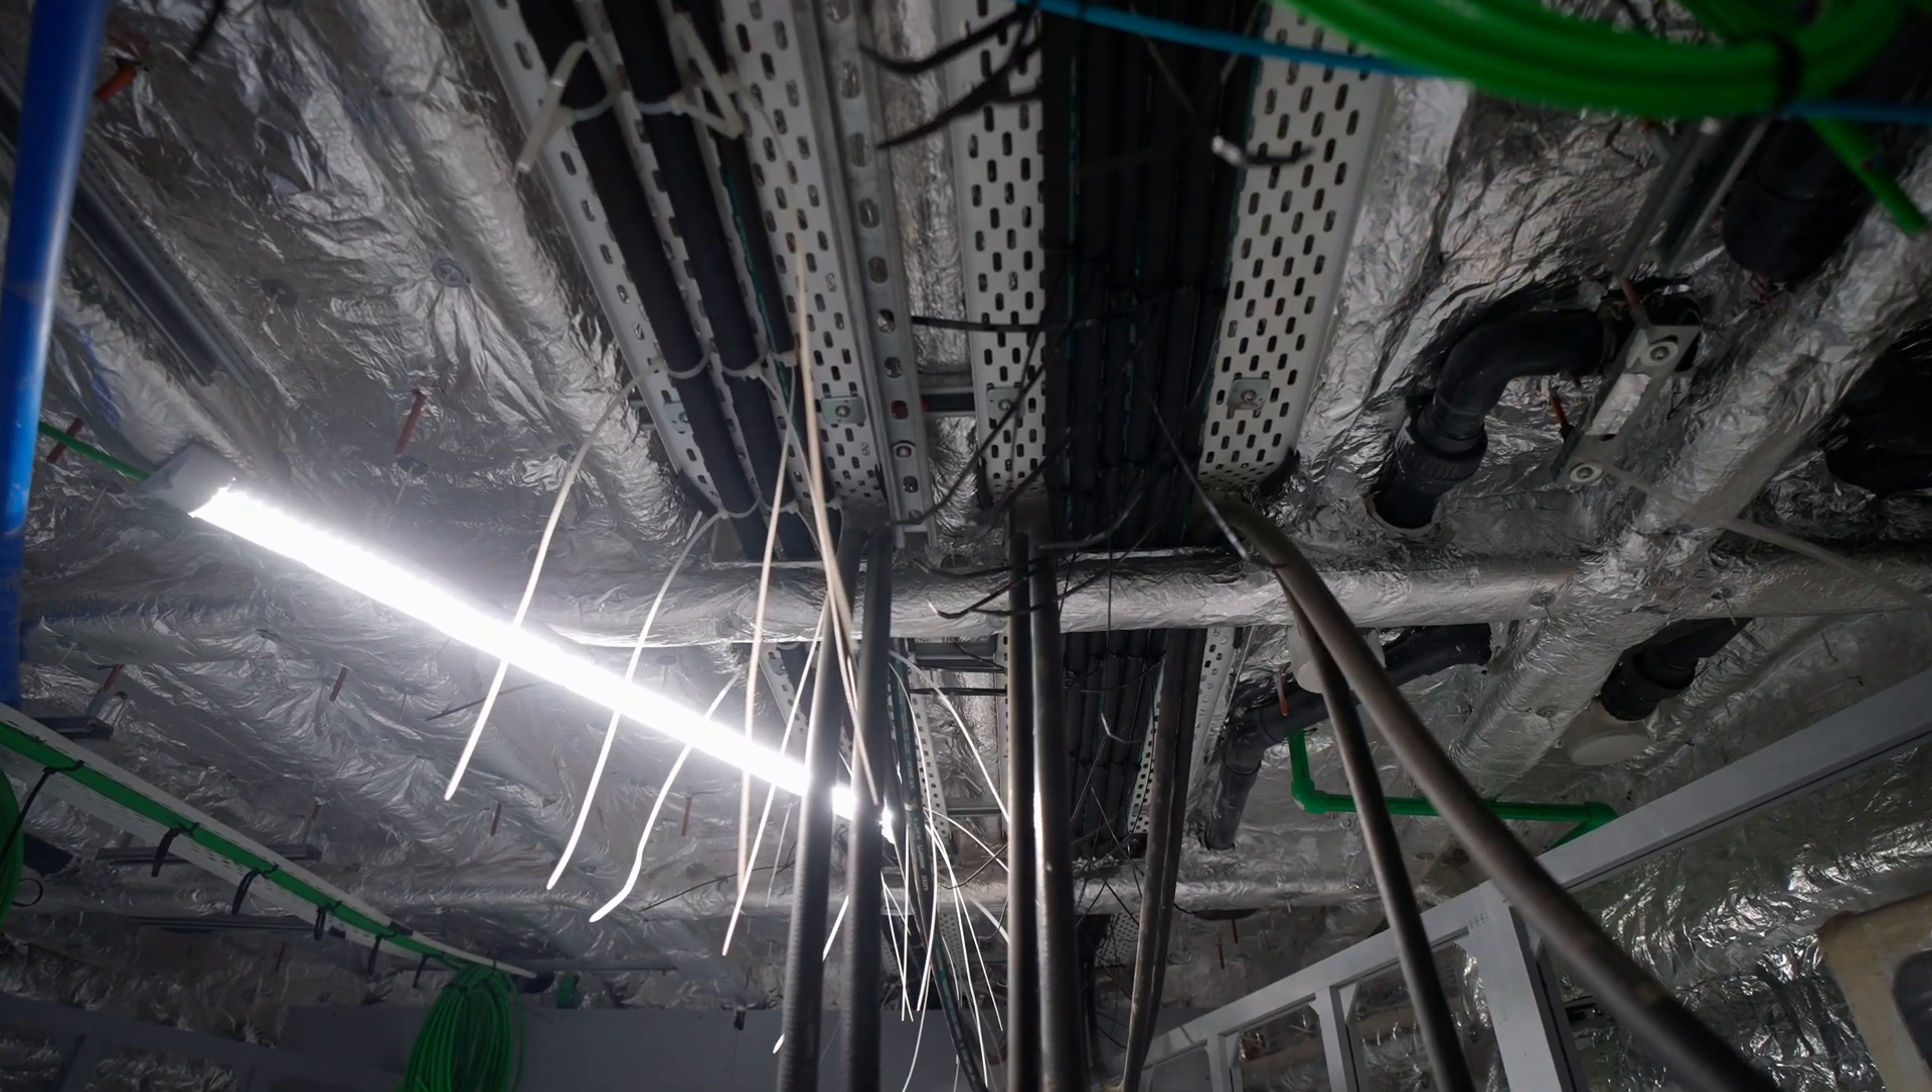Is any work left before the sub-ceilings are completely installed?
Yes.